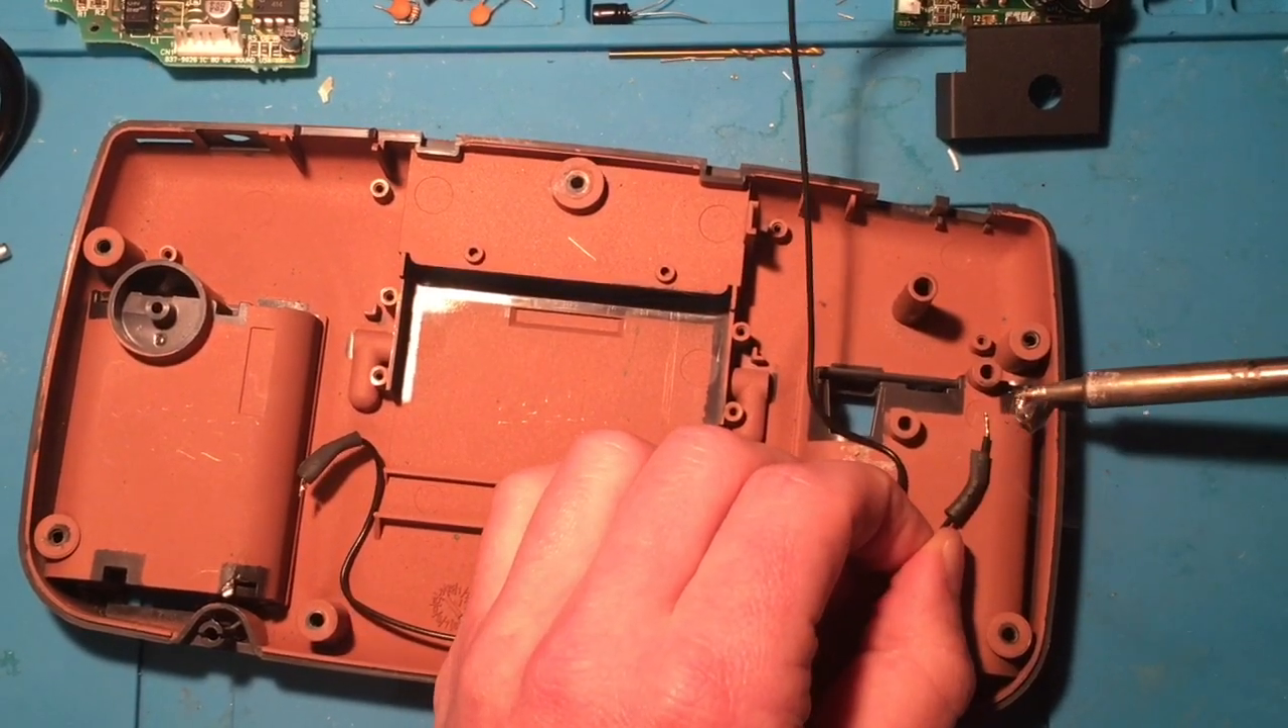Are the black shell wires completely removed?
No.